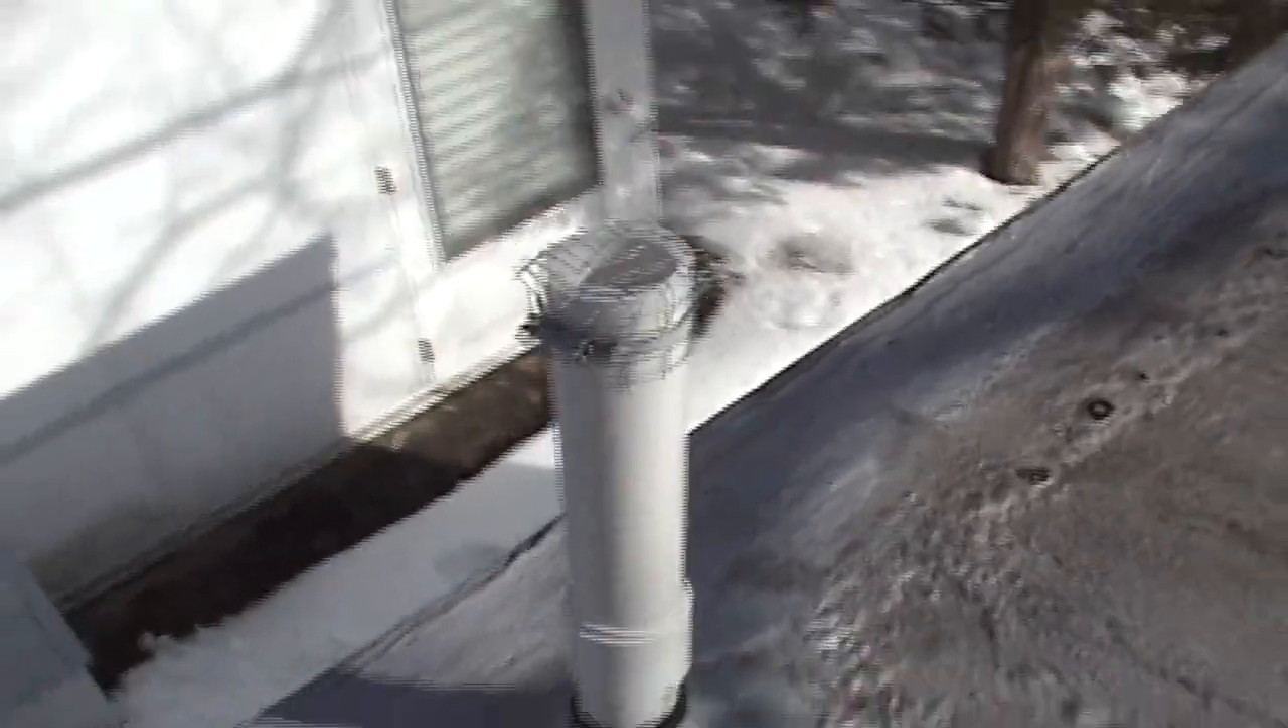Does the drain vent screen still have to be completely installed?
No.